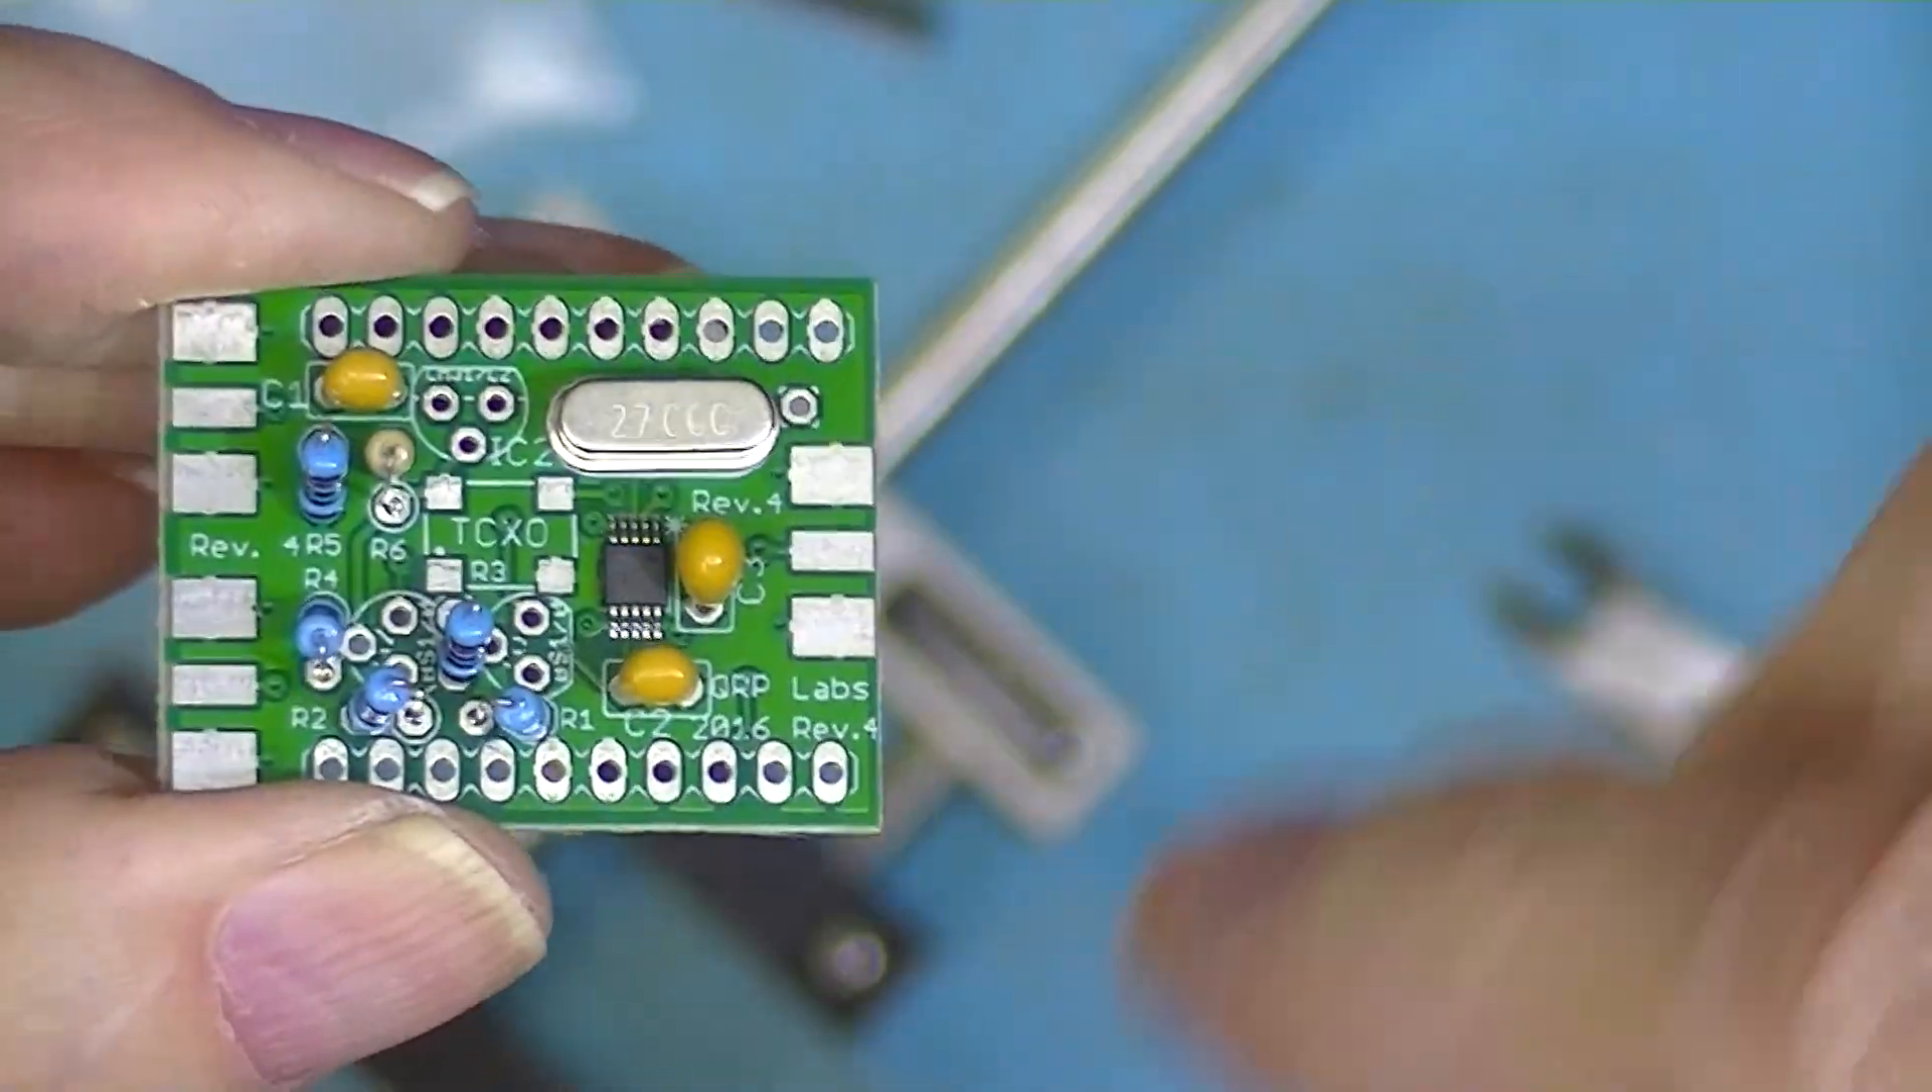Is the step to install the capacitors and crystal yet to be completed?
No.